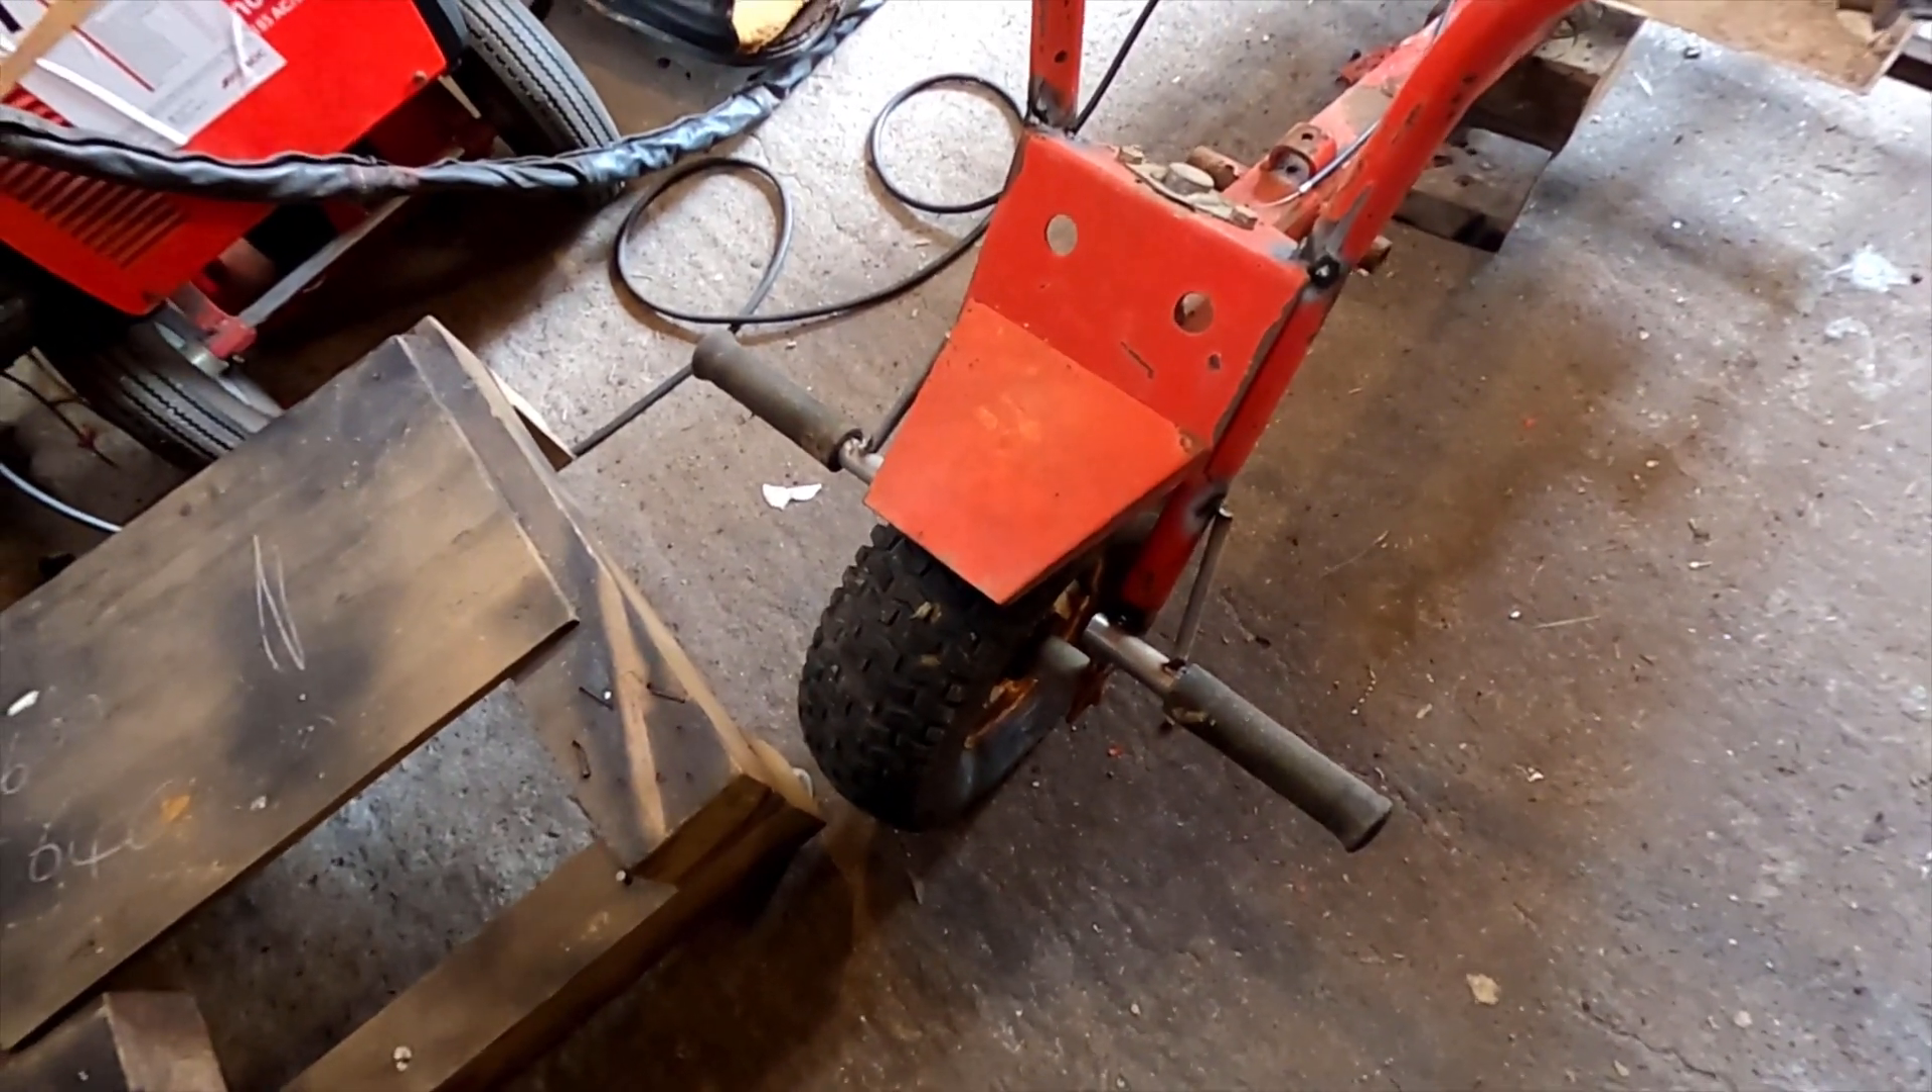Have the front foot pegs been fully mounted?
Yes.